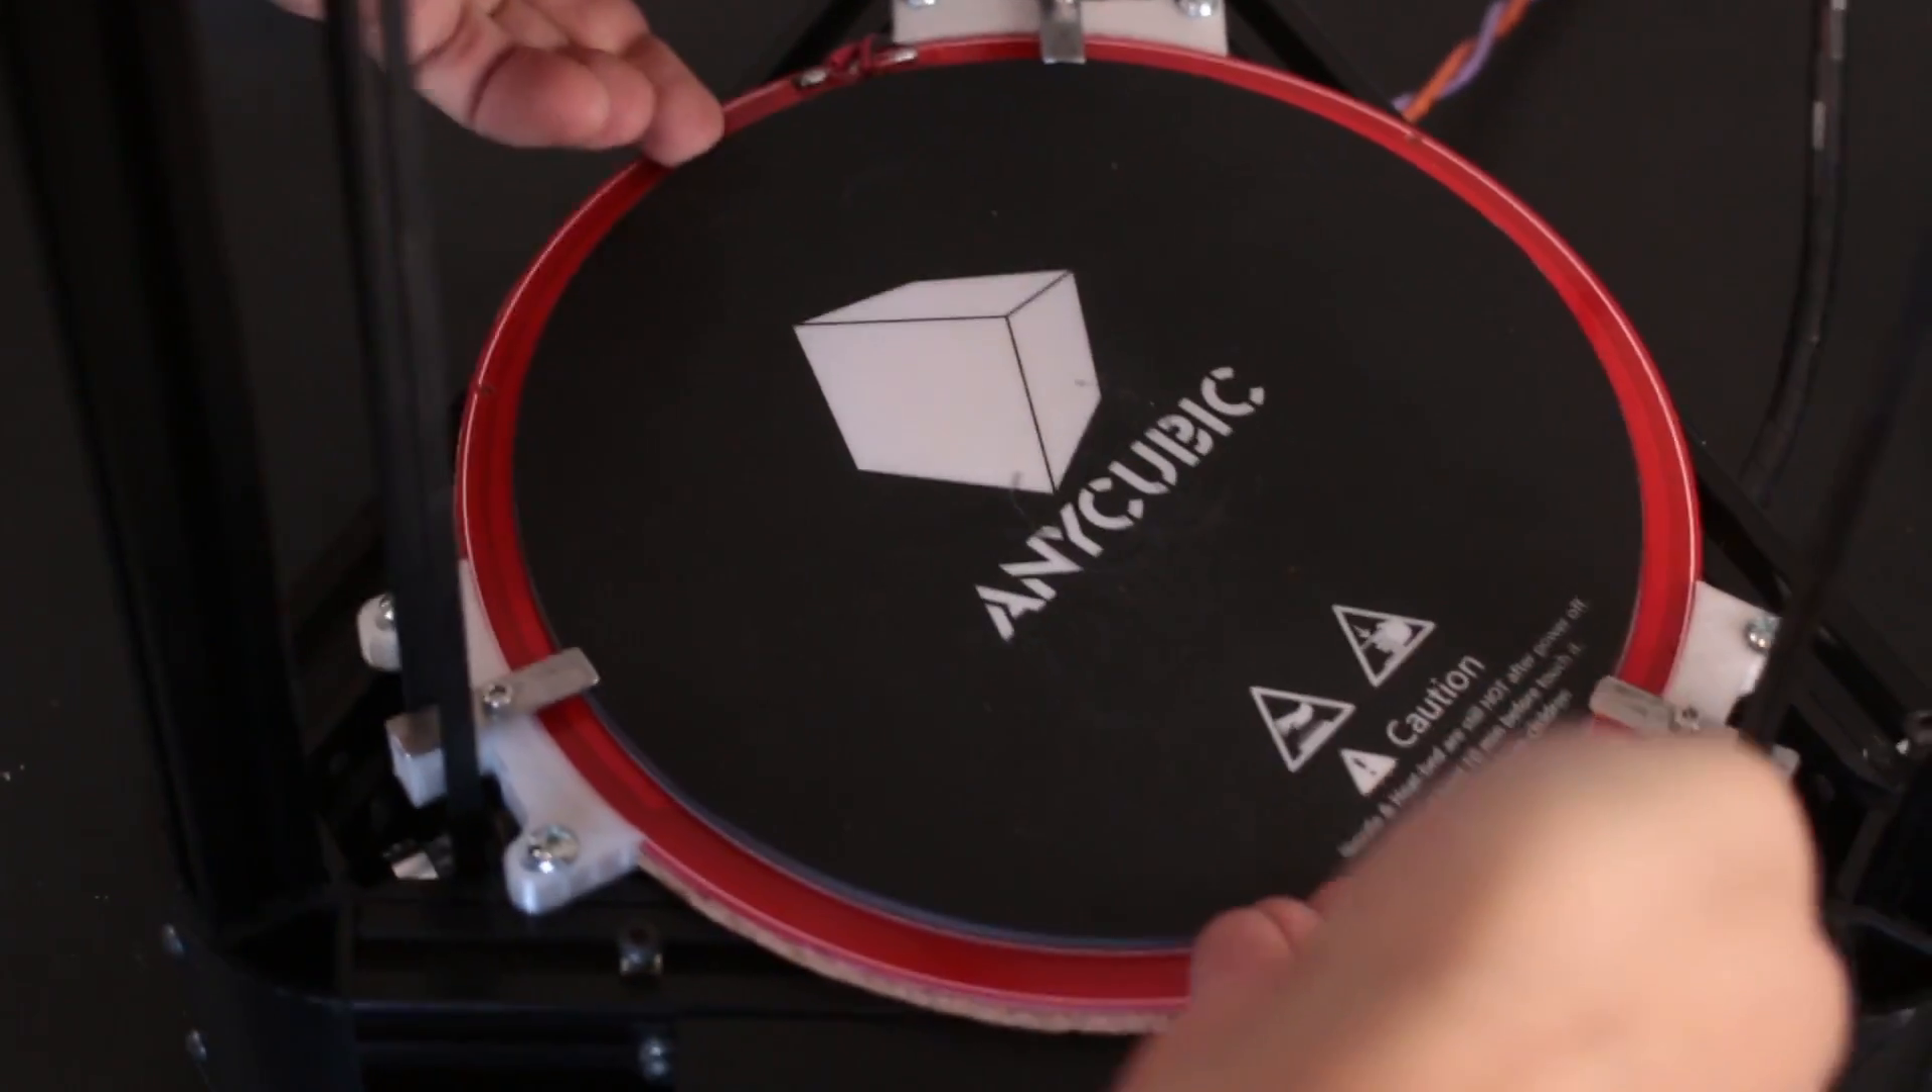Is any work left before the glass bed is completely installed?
No.